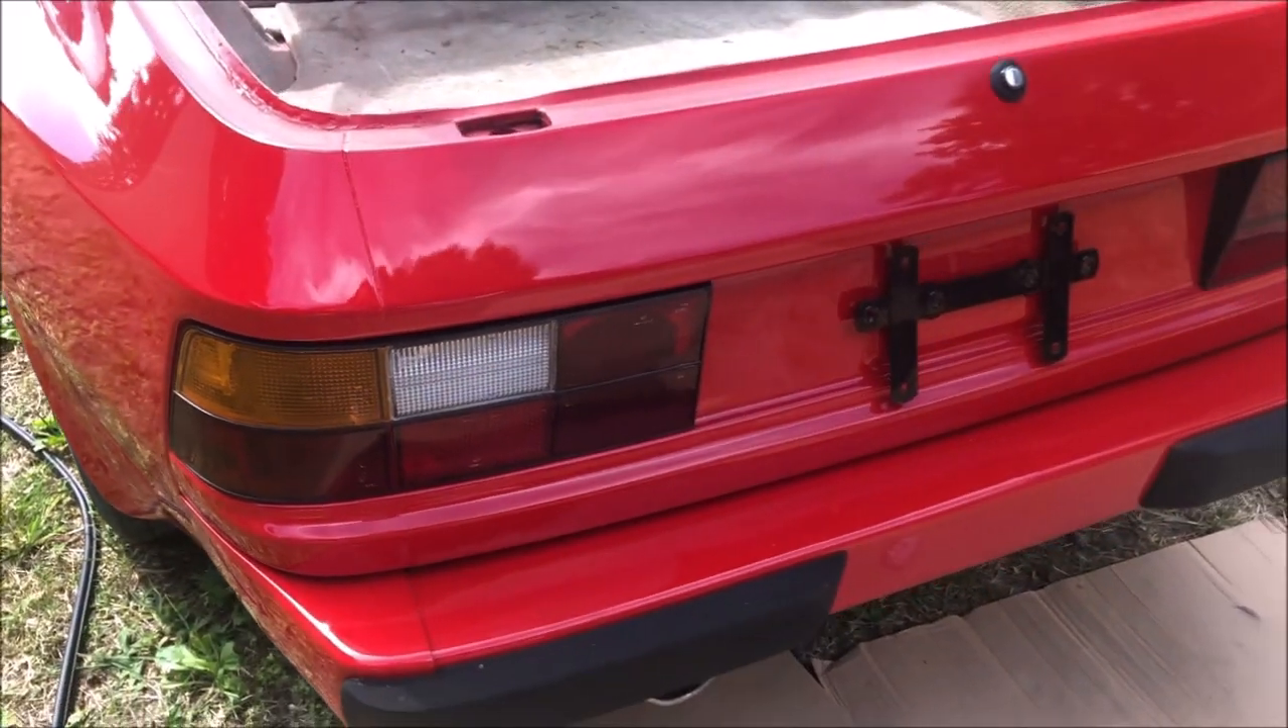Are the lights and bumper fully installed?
Yes.